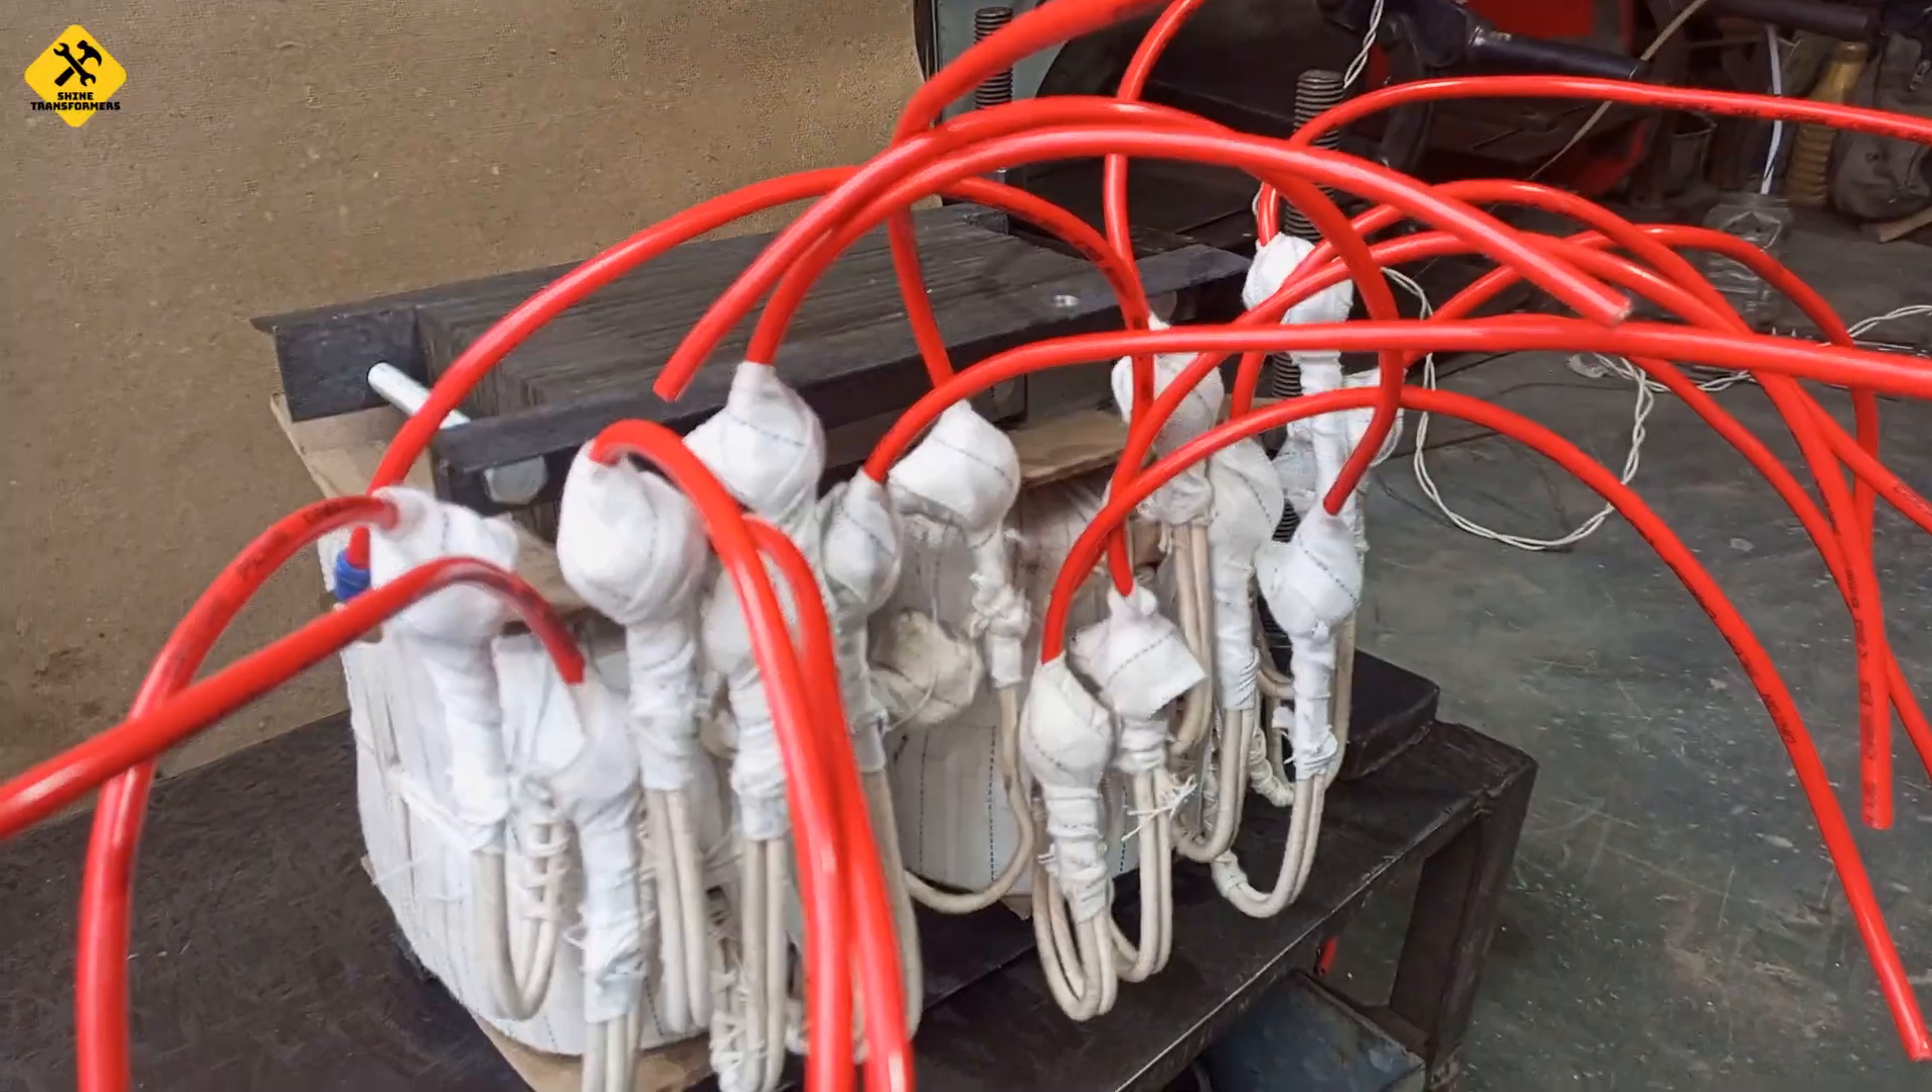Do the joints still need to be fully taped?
No.